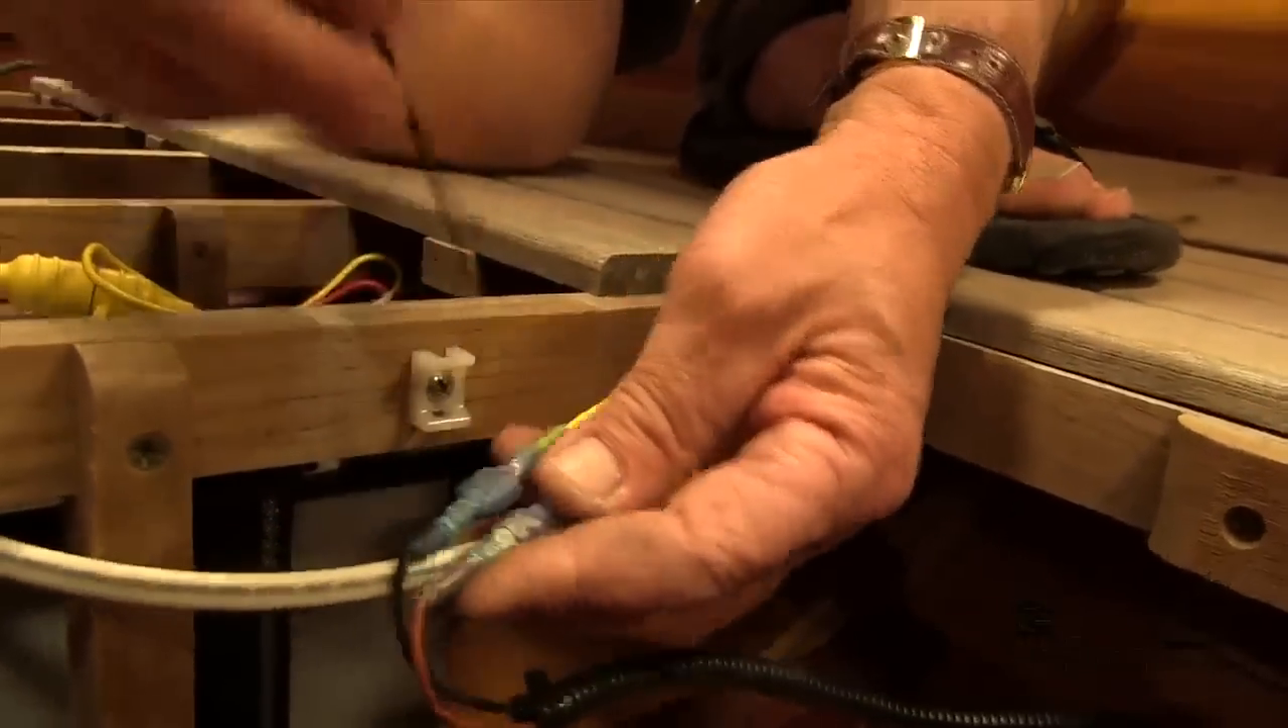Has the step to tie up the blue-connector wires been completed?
No.